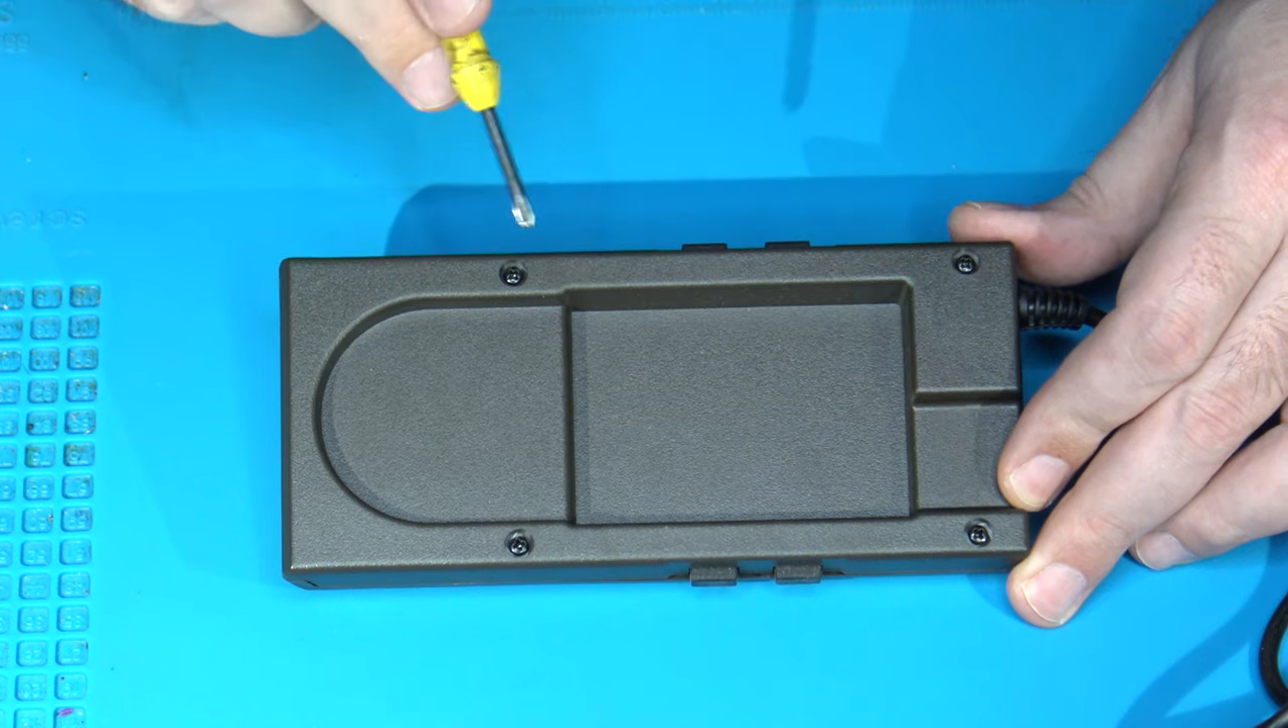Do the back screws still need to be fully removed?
Yes.